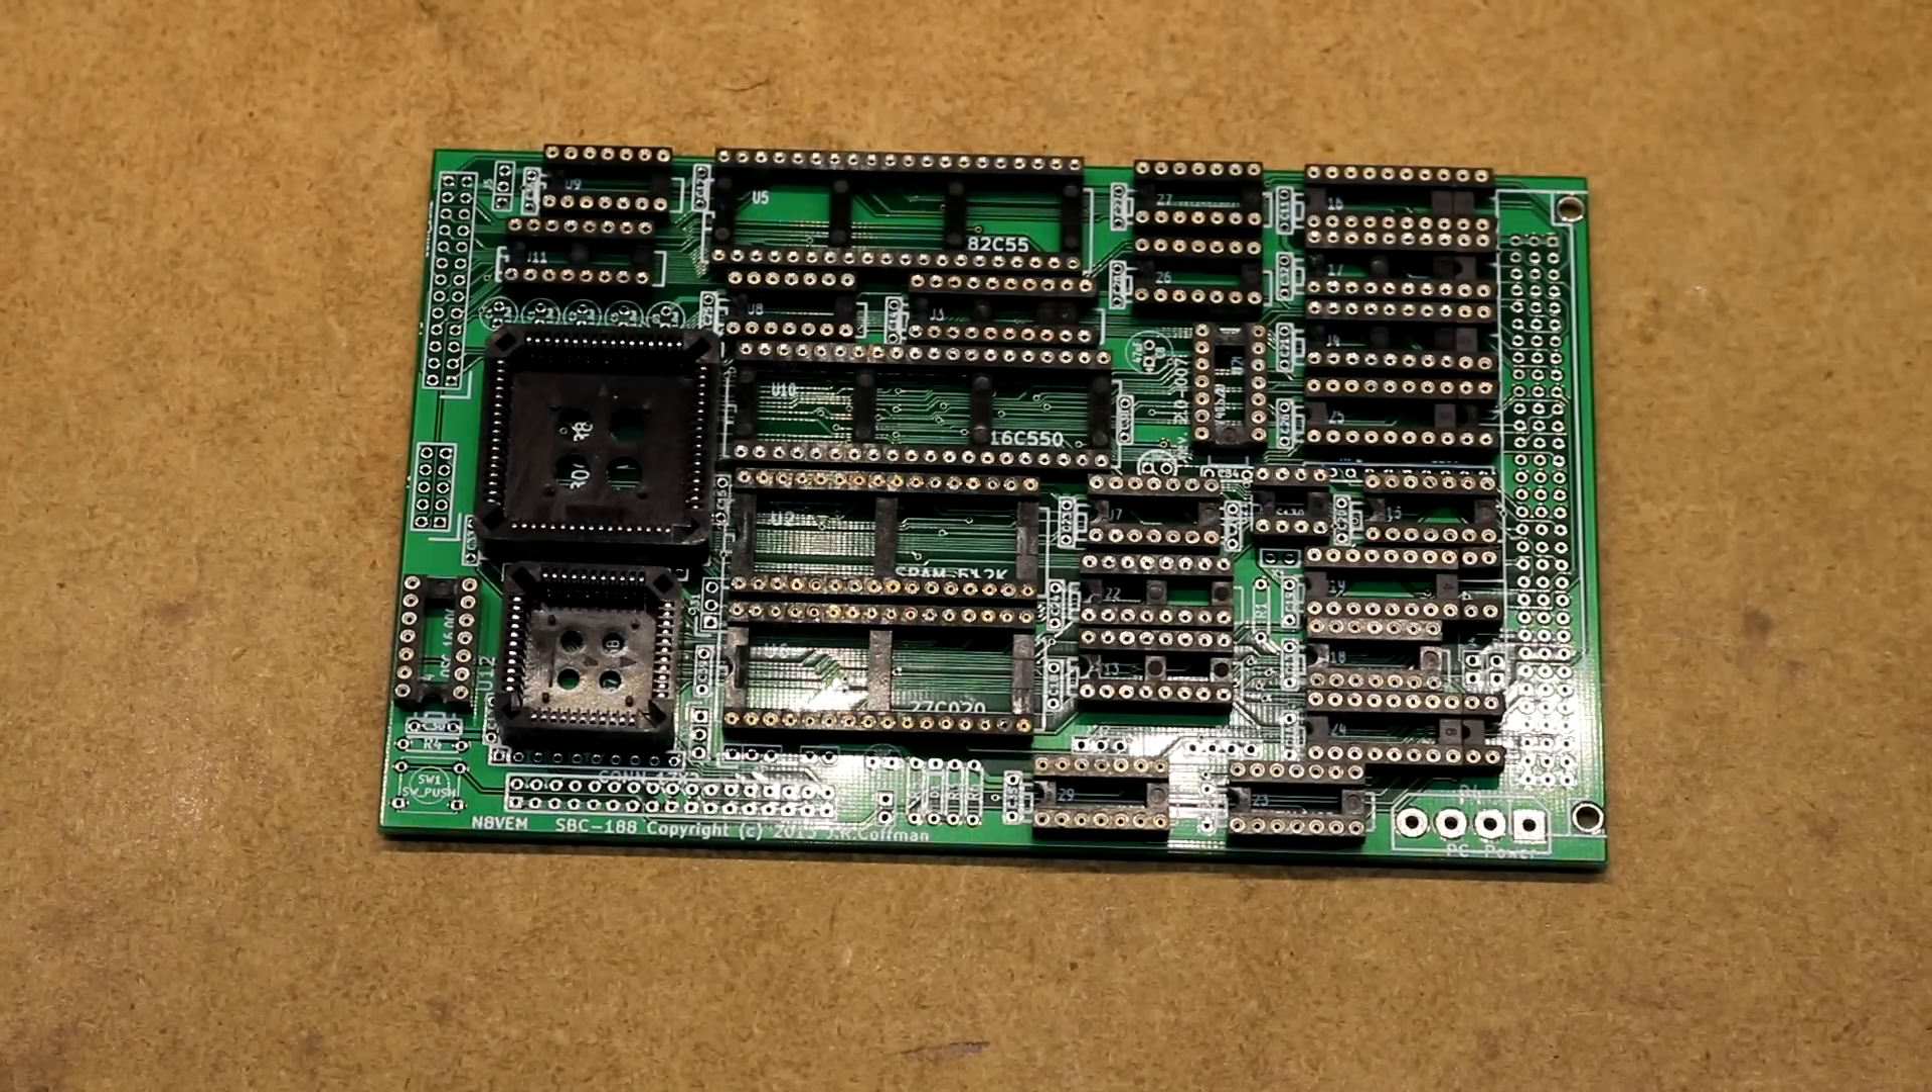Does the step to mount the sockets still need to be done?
No.